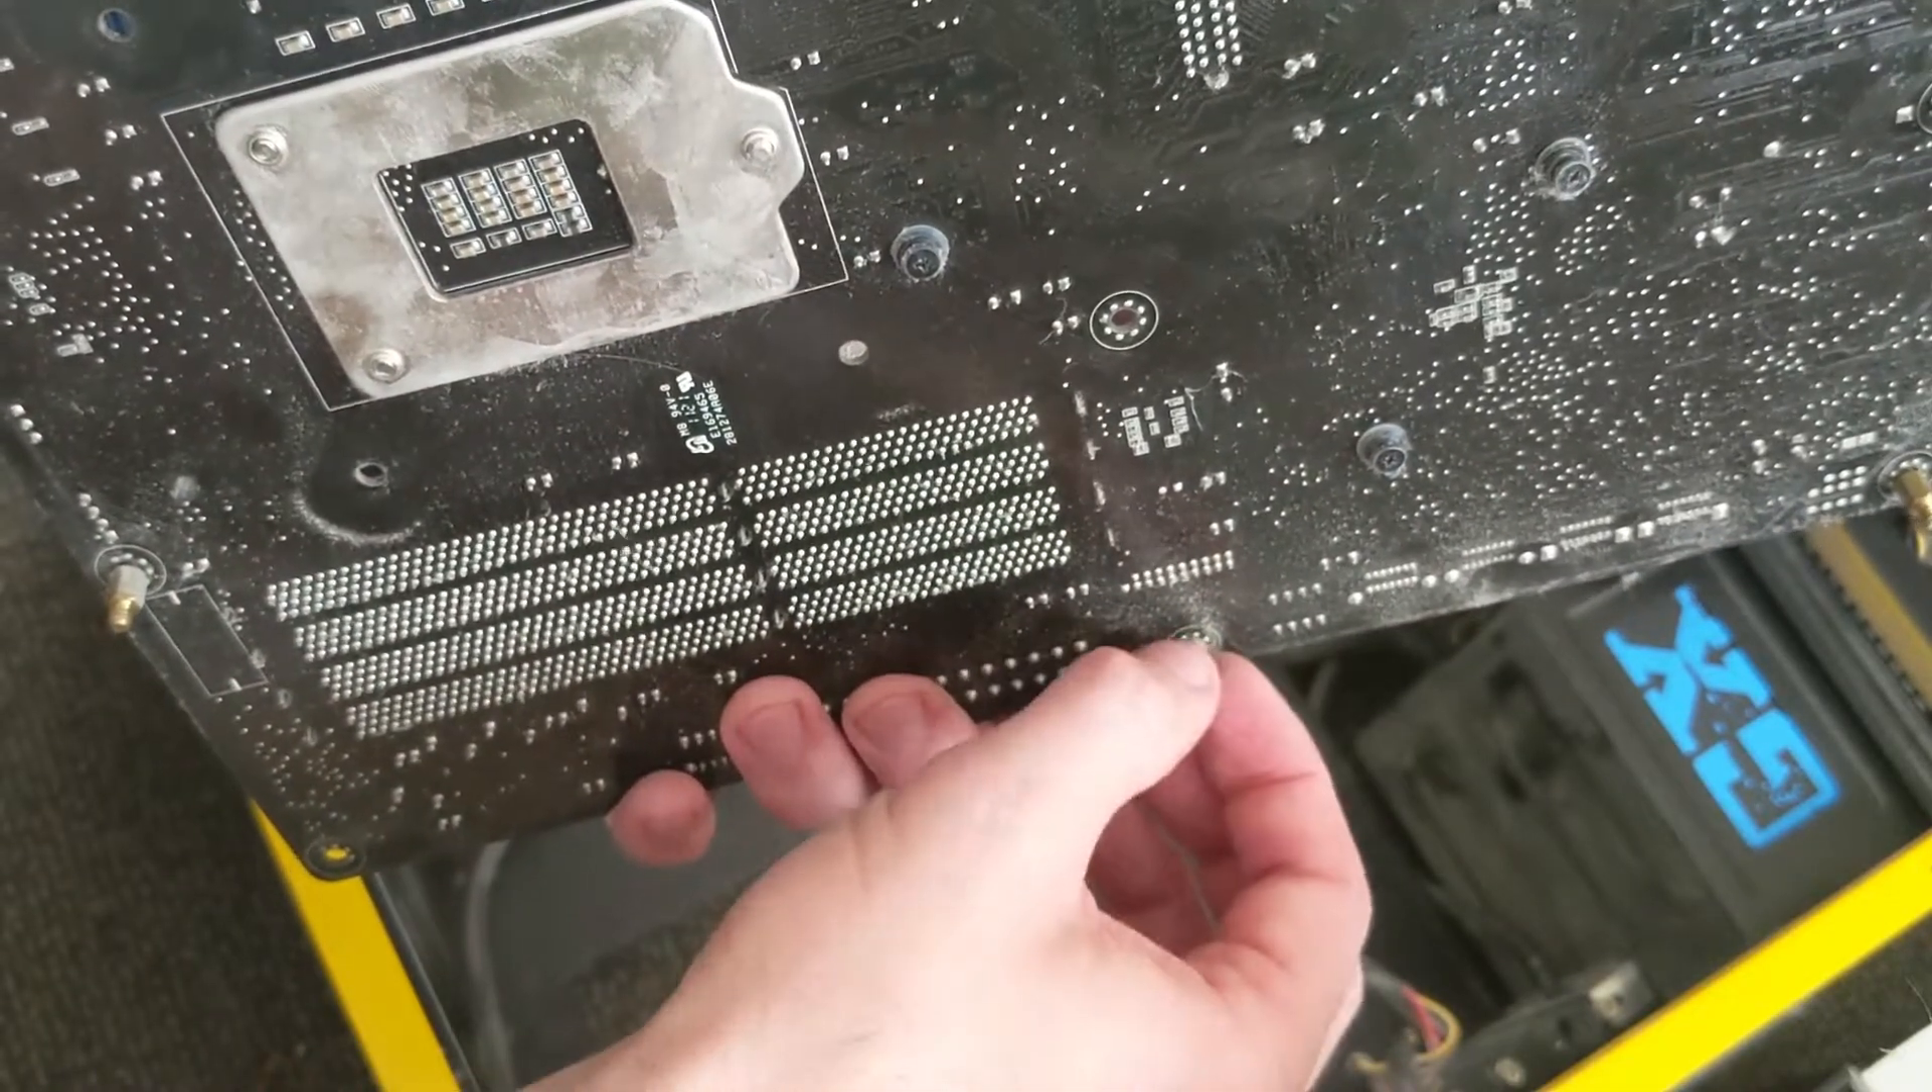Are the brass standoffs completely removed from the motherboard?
No.